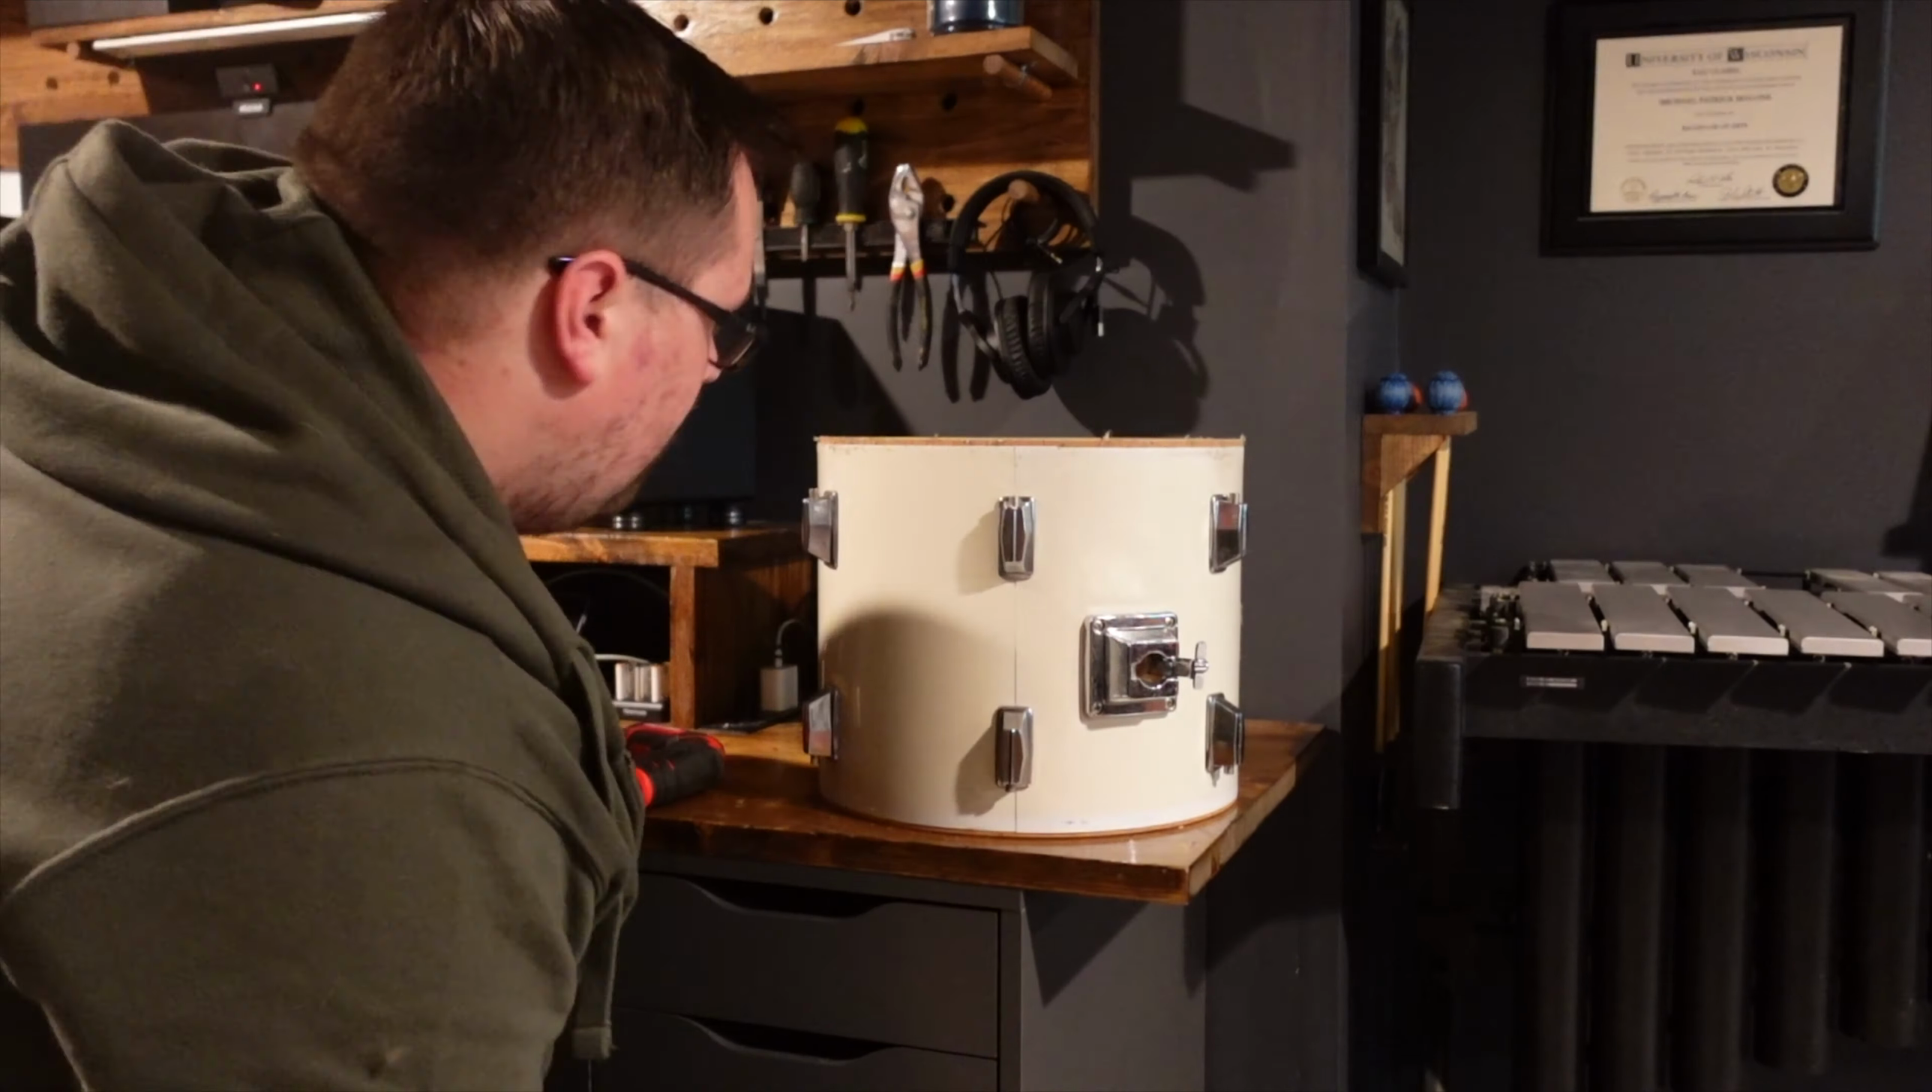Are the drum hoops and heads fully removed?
Yes.